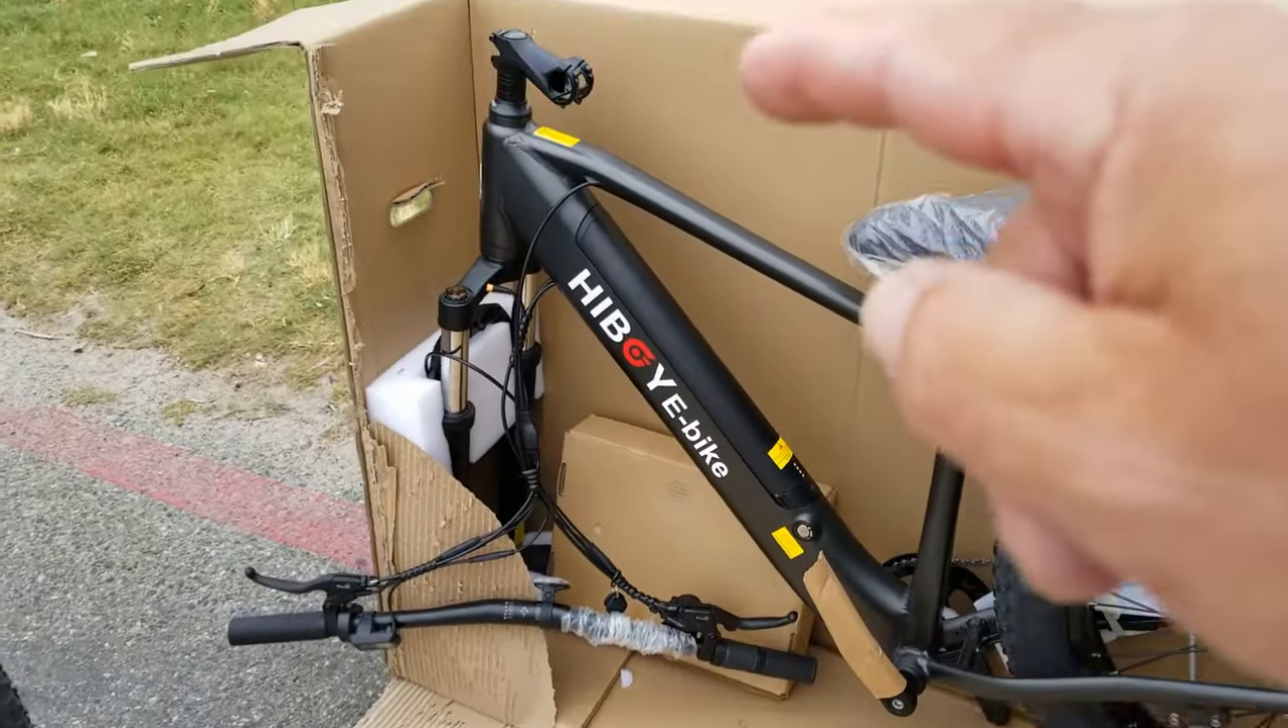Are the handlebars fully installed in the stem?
No.